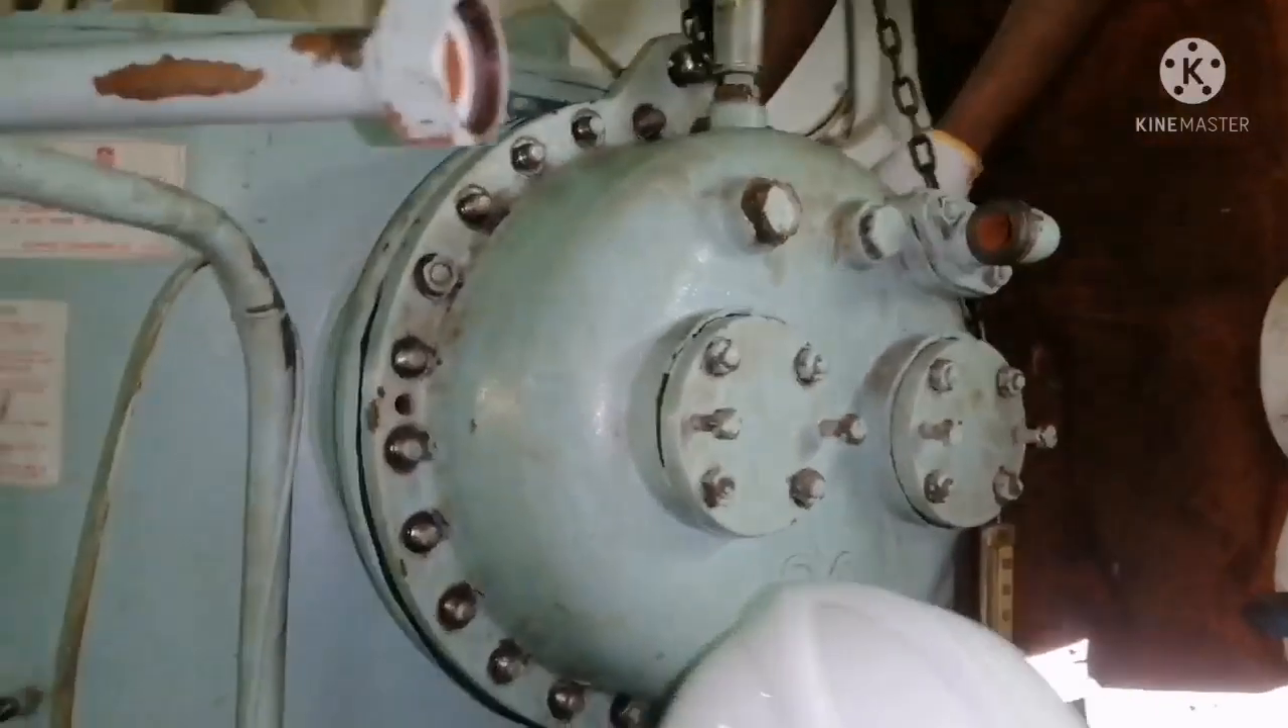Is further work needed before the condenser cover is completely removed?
Yes.